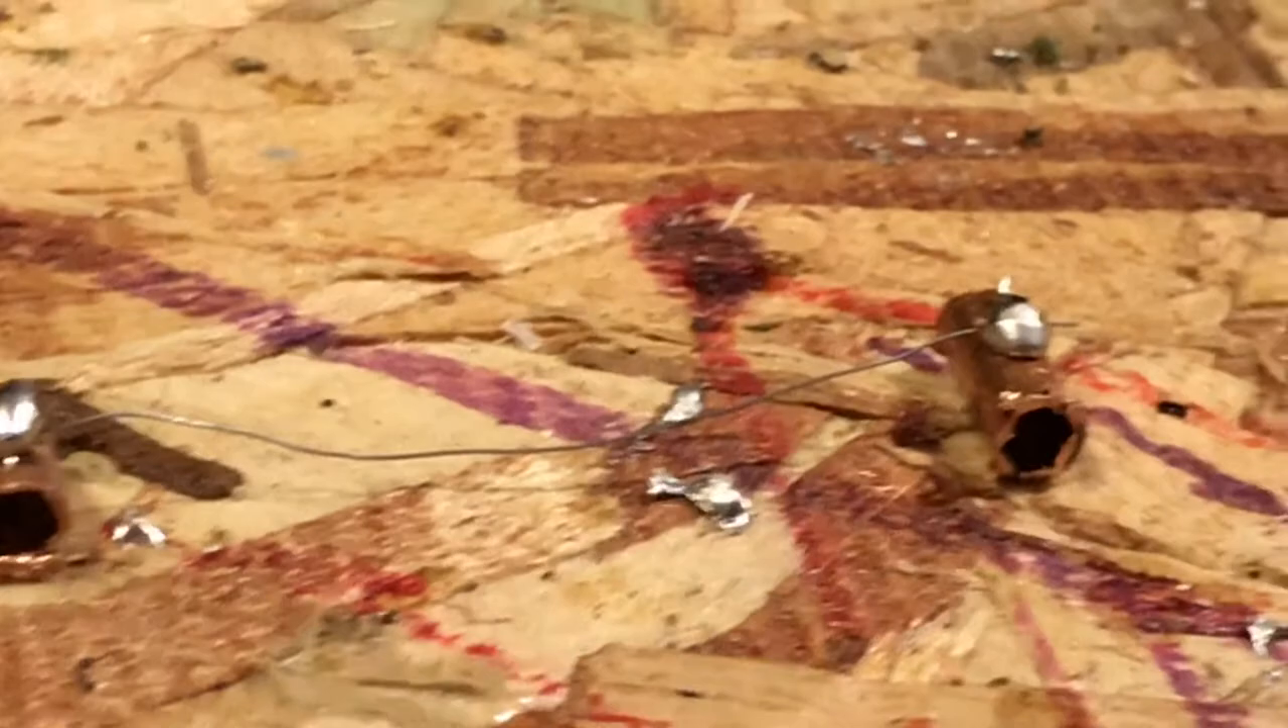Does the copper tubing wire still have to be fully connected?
No.